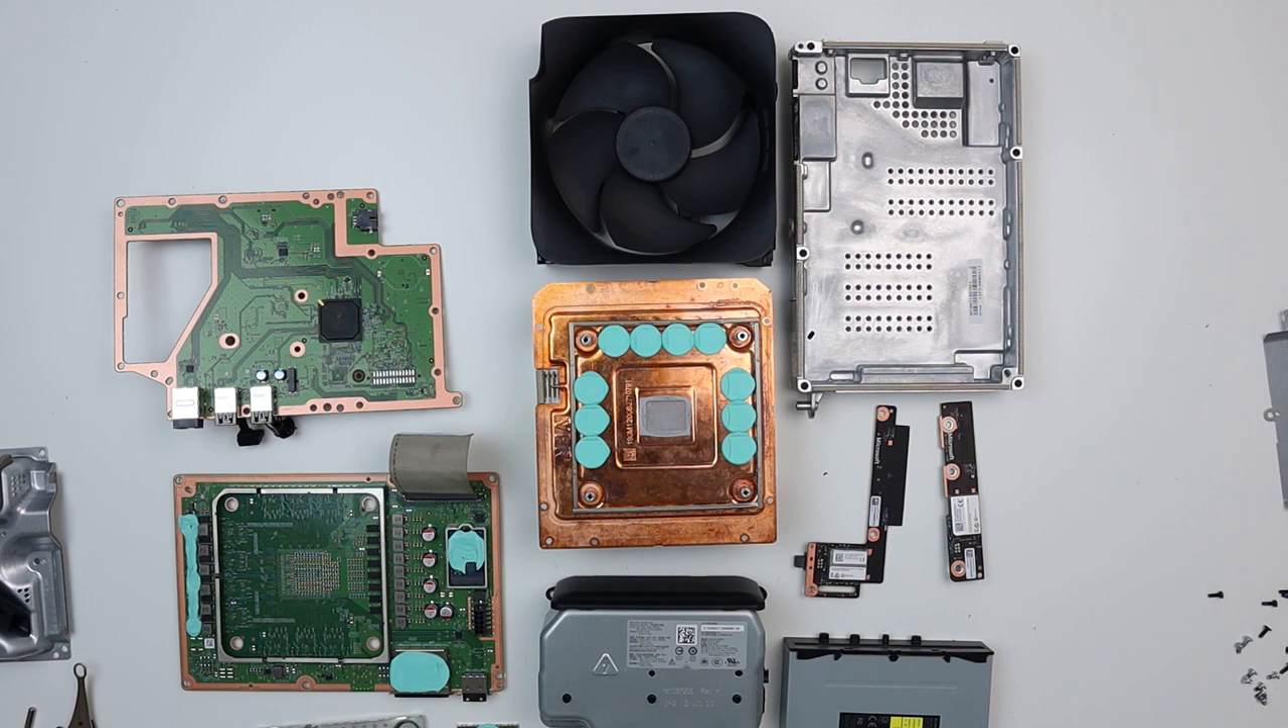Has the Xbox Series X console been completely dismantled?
Yes.